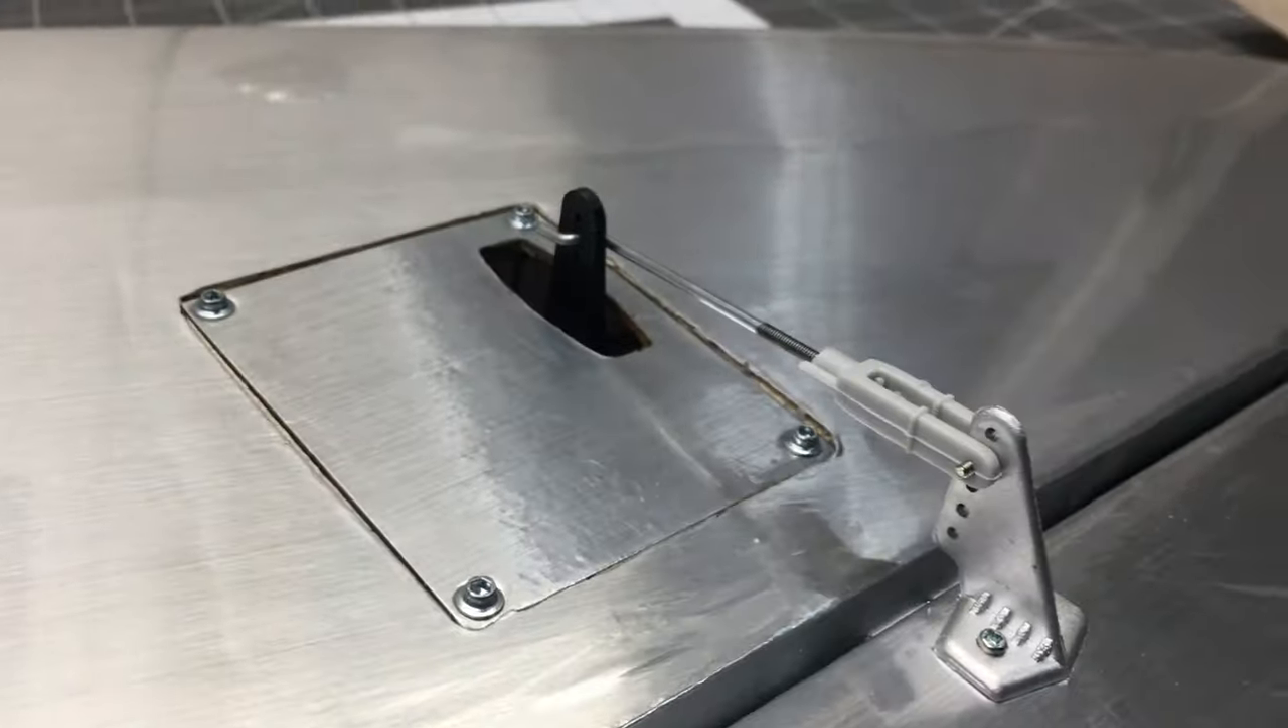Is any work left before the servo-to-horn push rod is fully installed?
No.